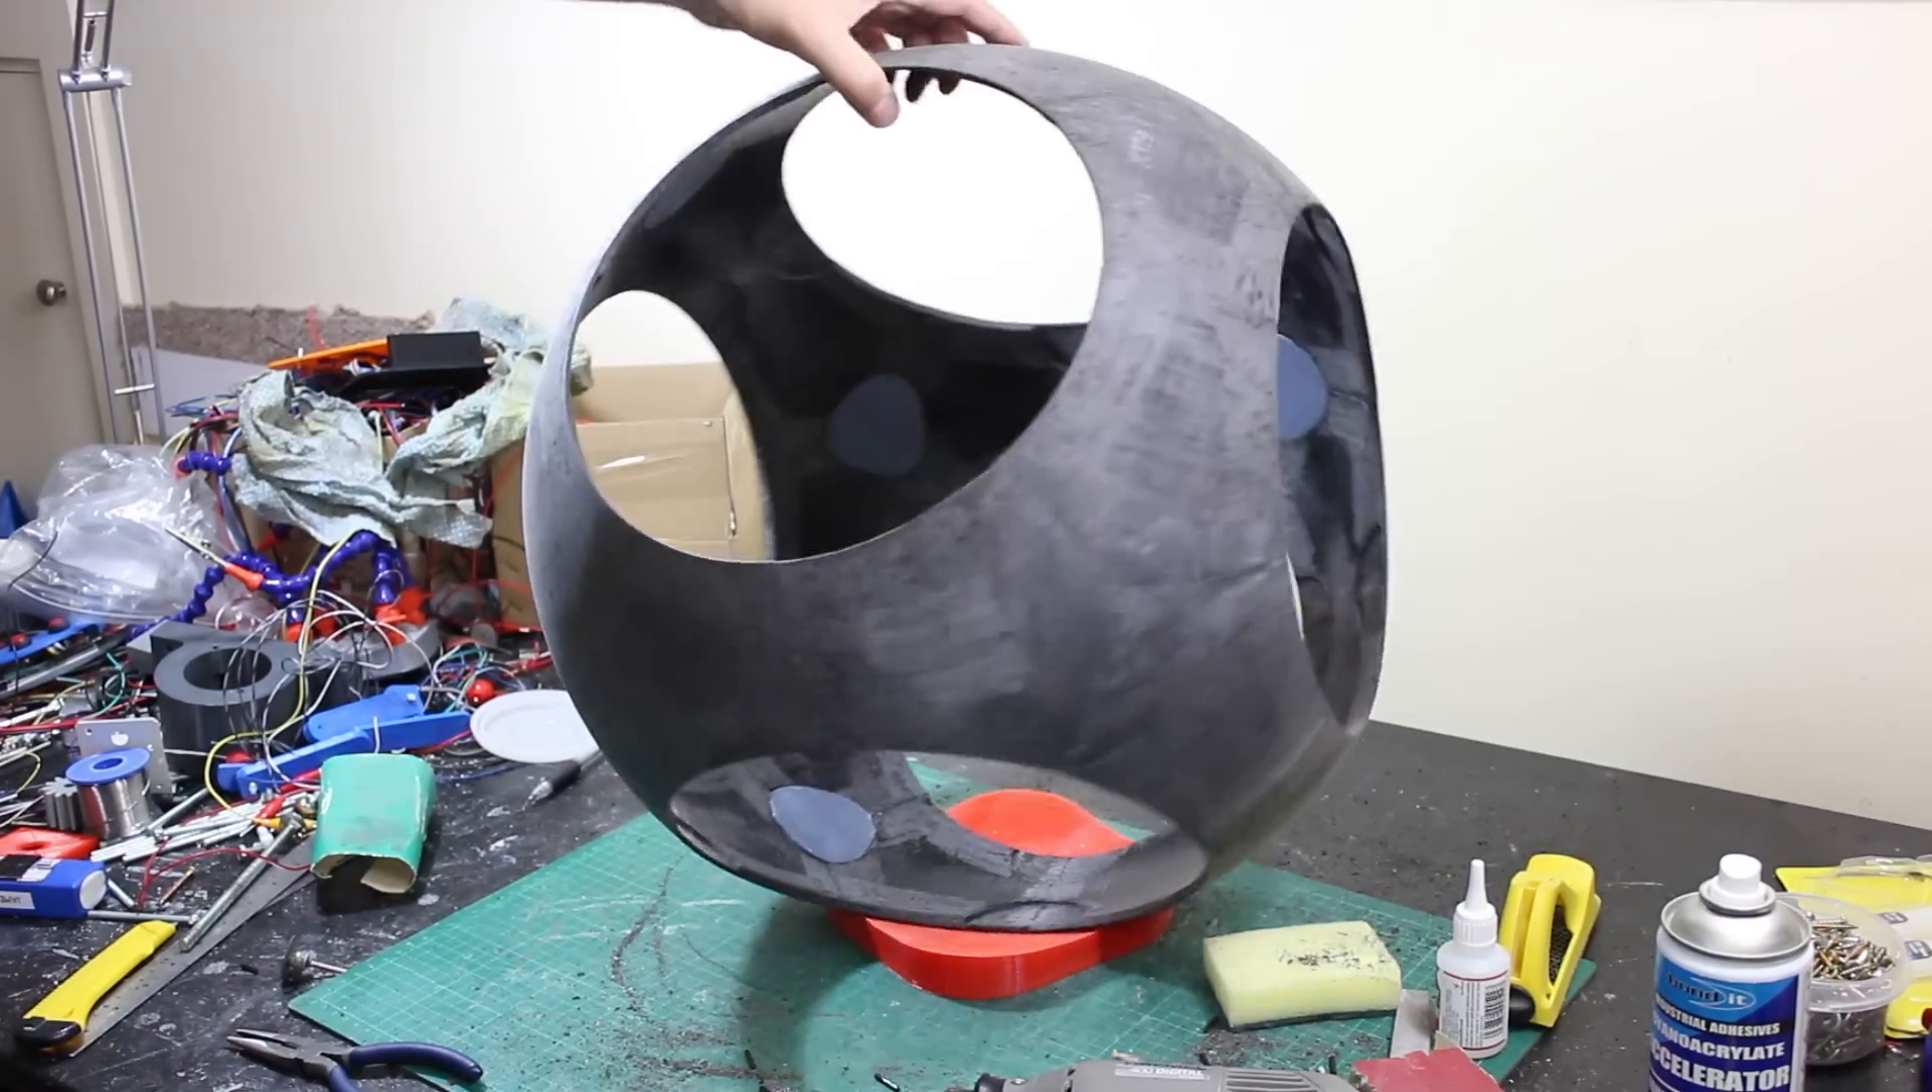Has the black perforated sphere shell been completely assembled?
Yes.